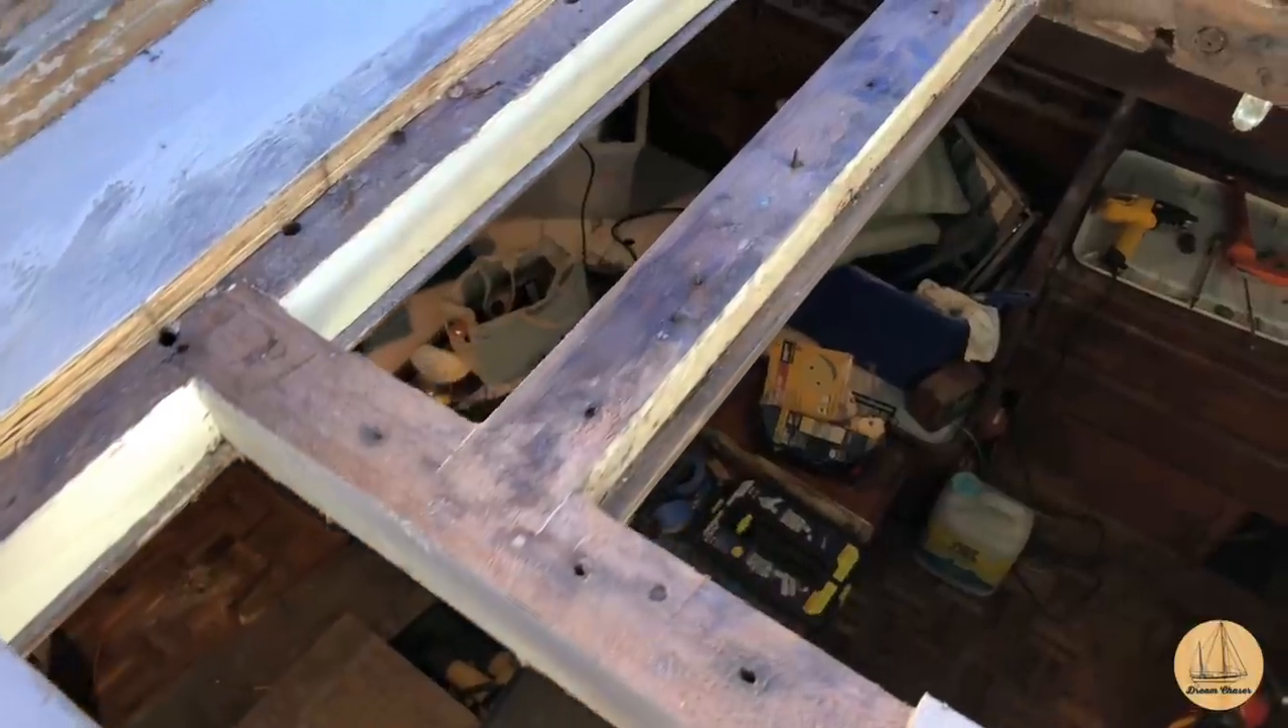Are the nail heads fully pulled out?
No.